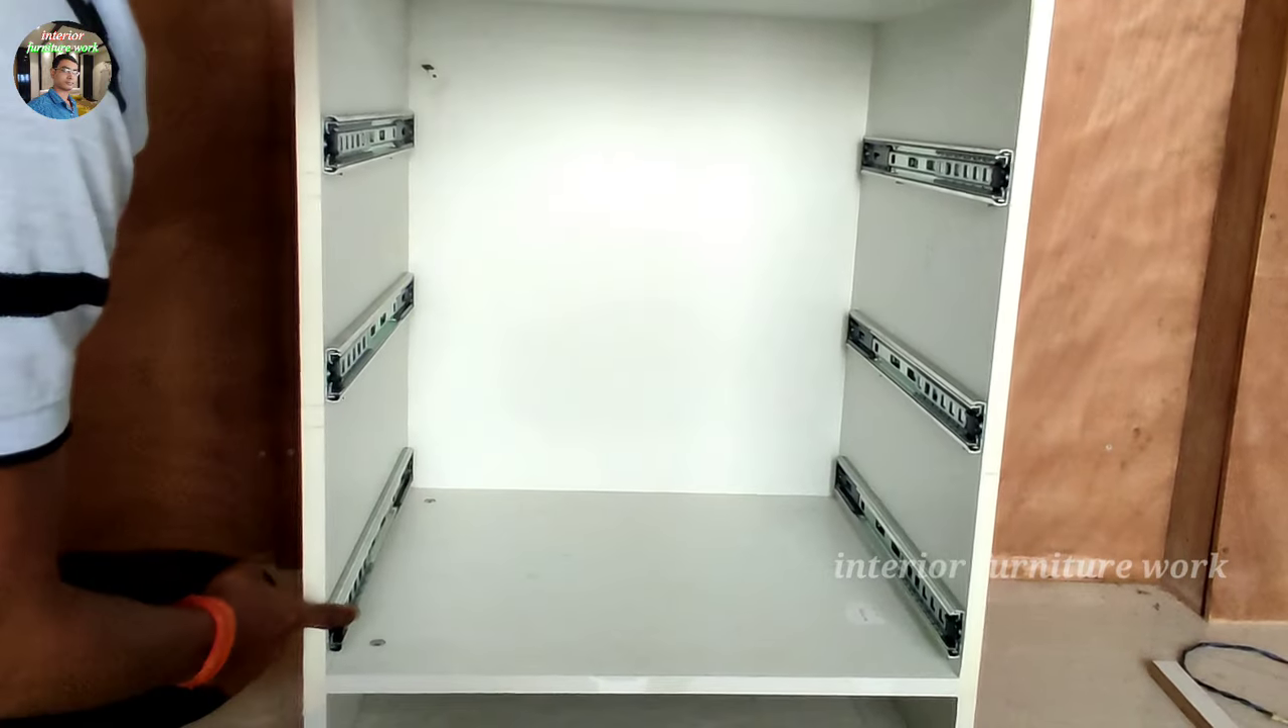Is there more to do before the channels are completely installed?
No.